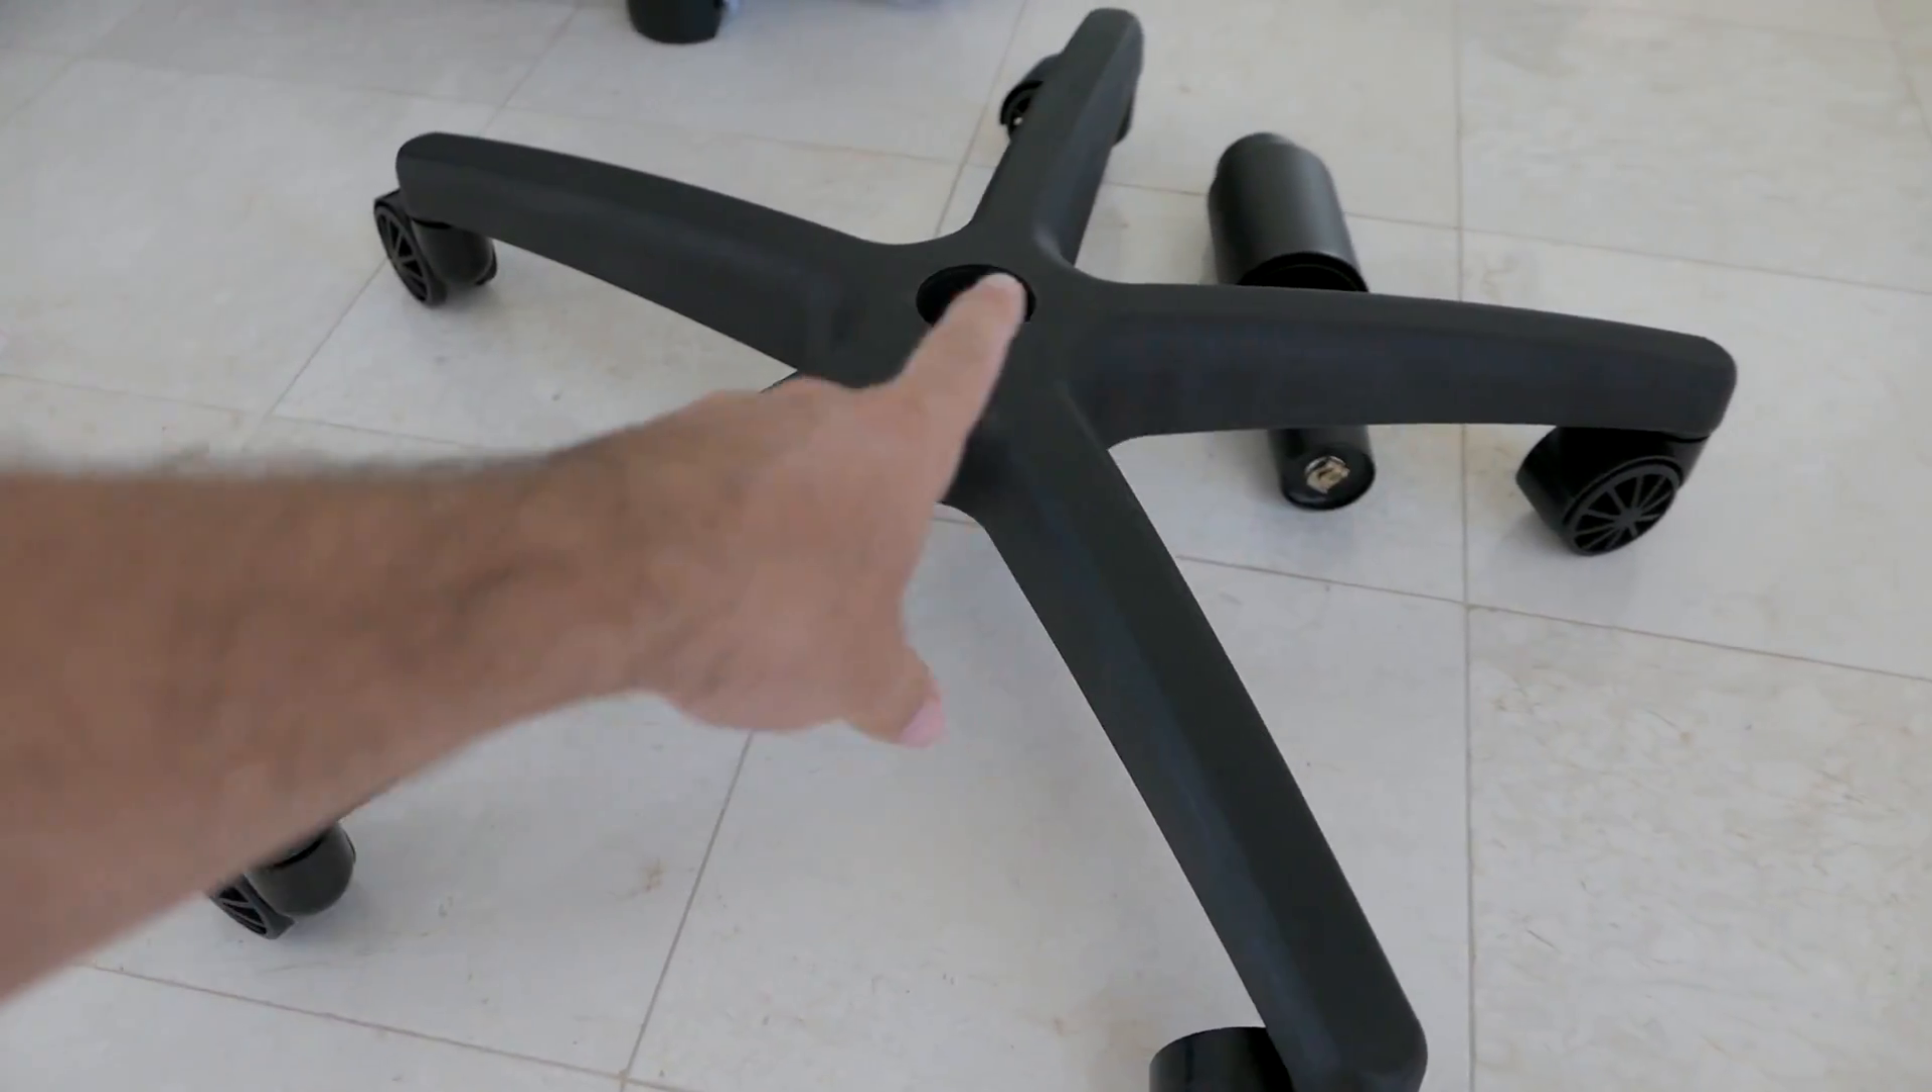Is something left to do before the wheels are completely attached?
No.